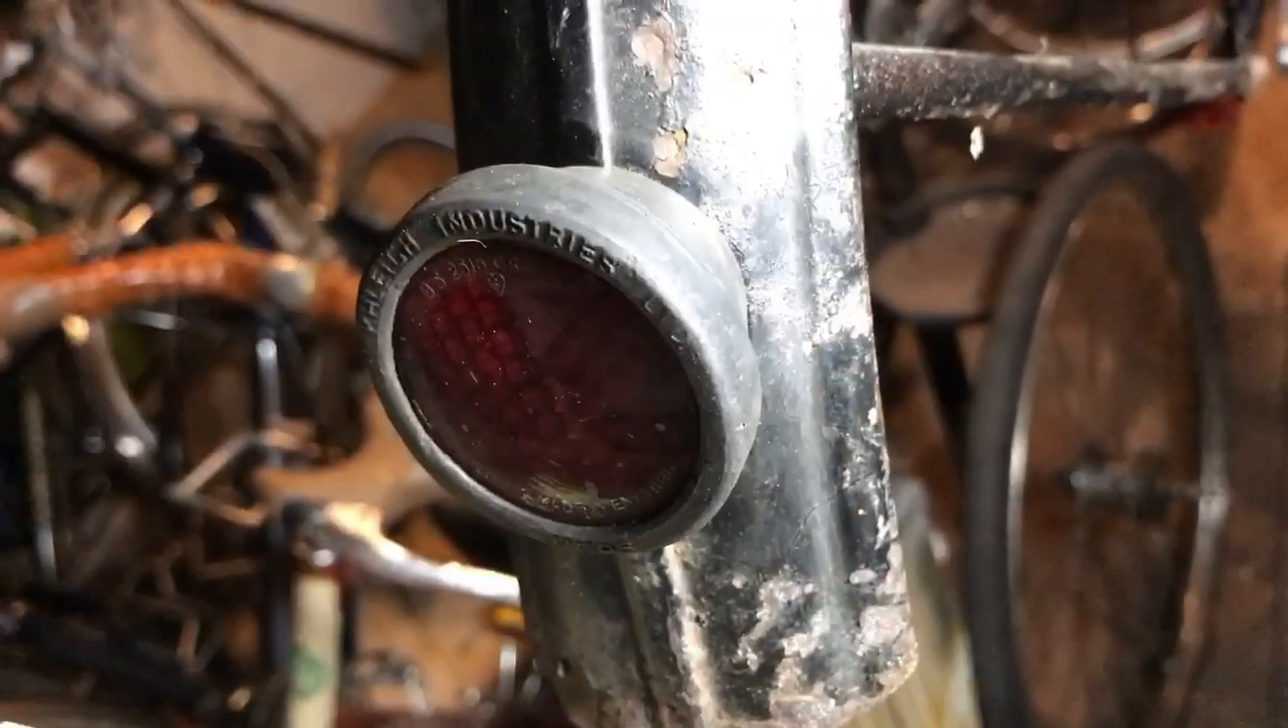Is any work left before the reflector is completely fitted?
No.